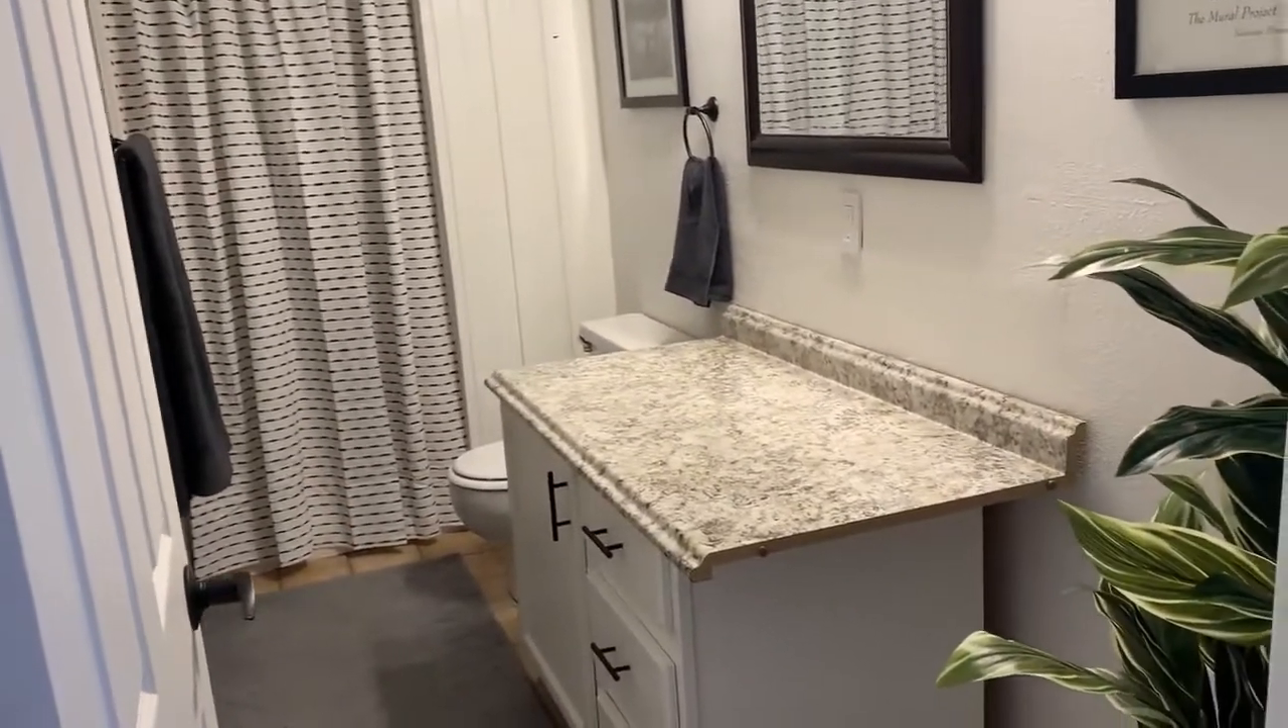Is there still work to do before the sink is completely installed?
Yes.